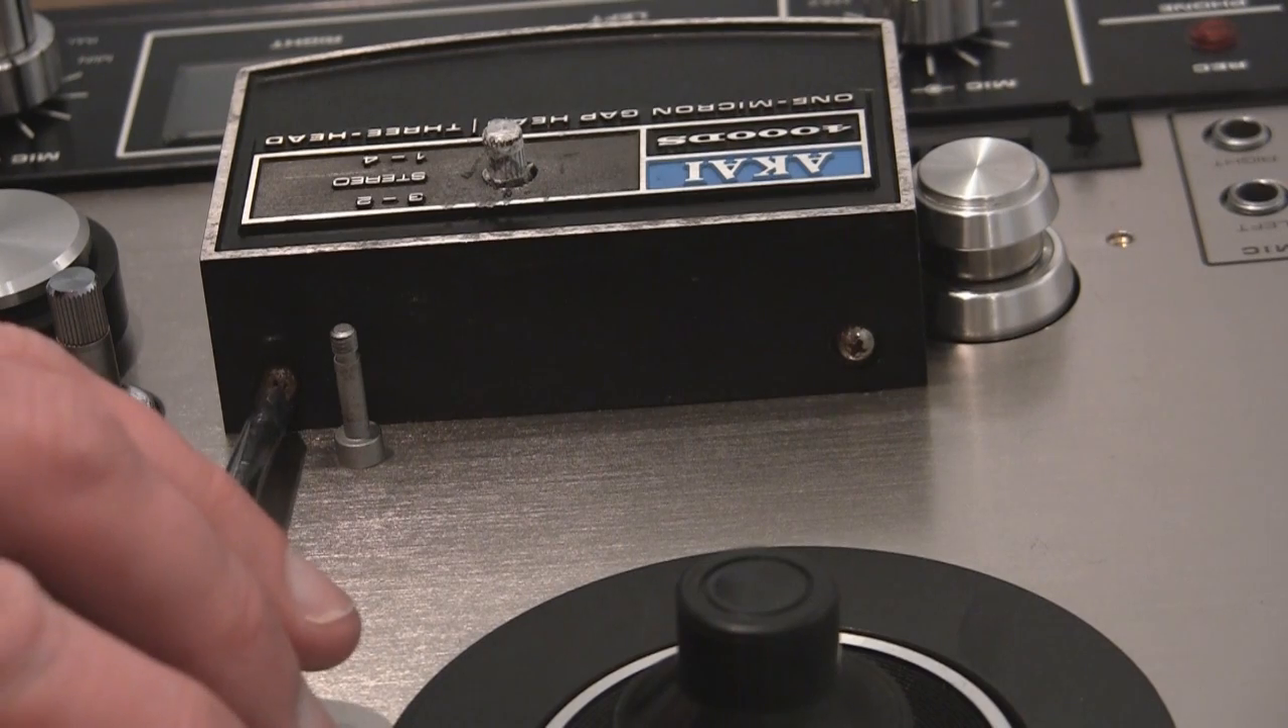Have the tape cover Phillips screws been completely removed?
No.